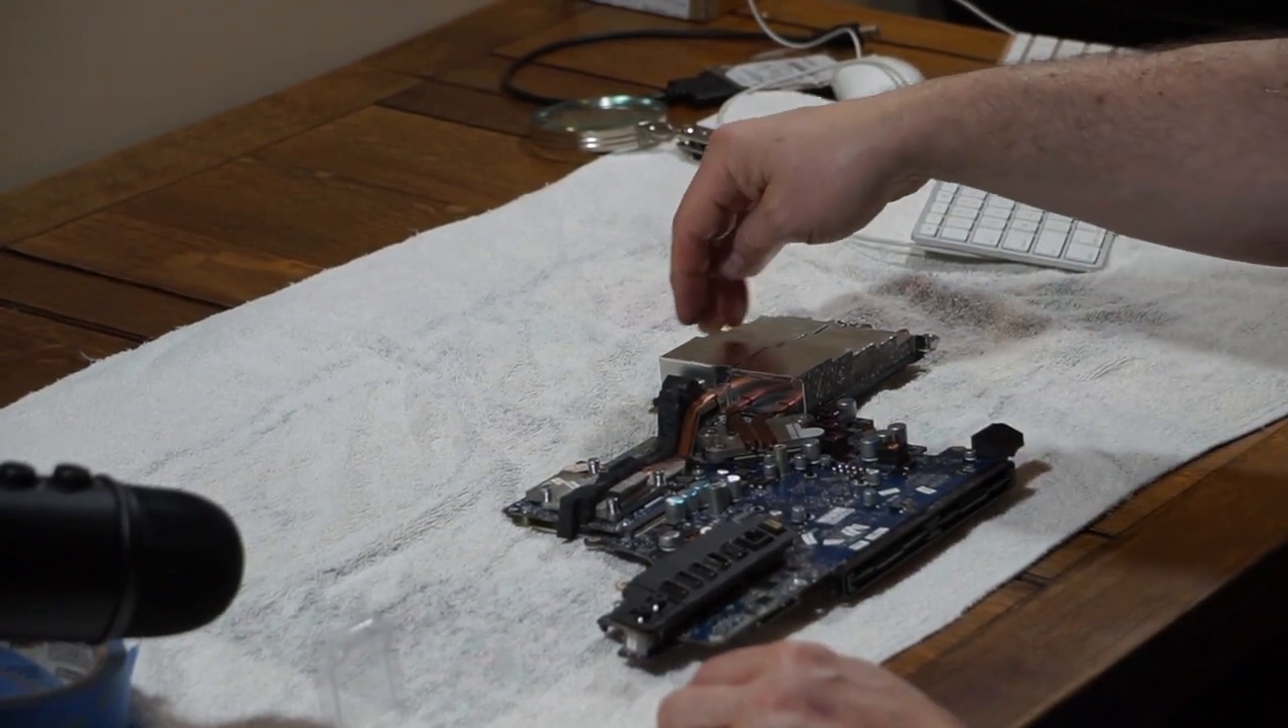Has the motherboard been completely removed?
Yes.